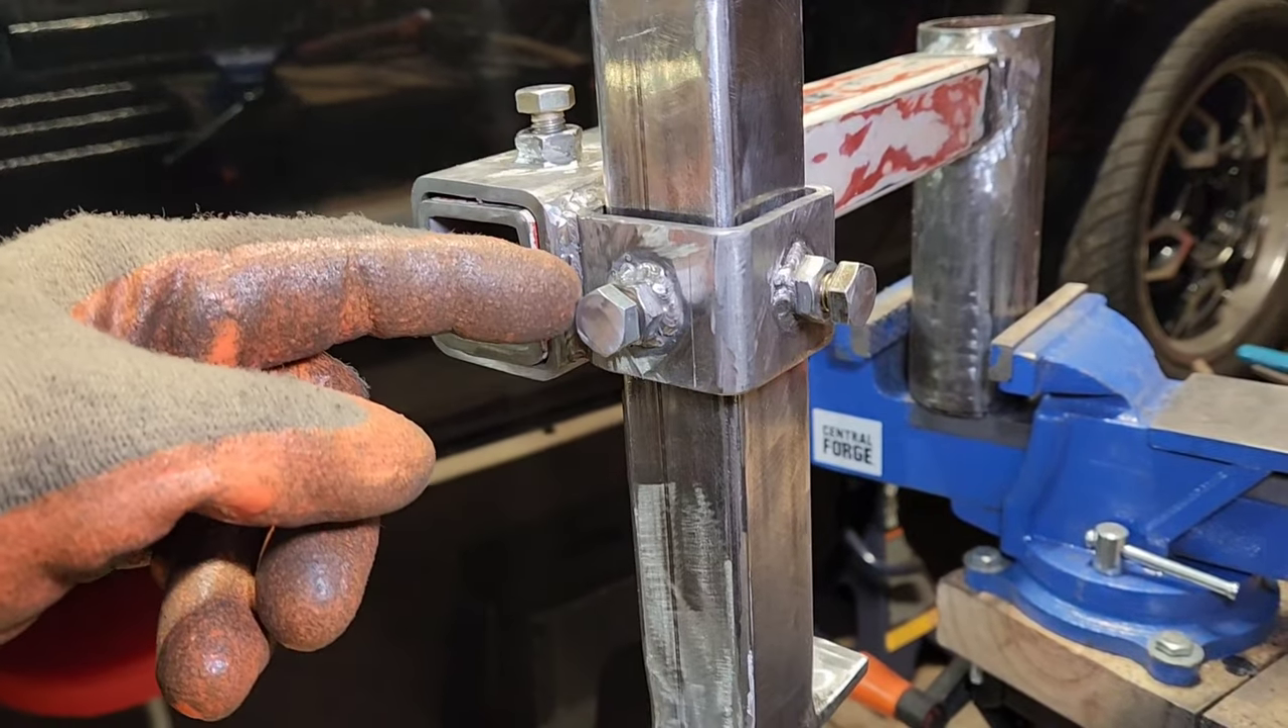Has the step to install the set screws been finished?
Yes.